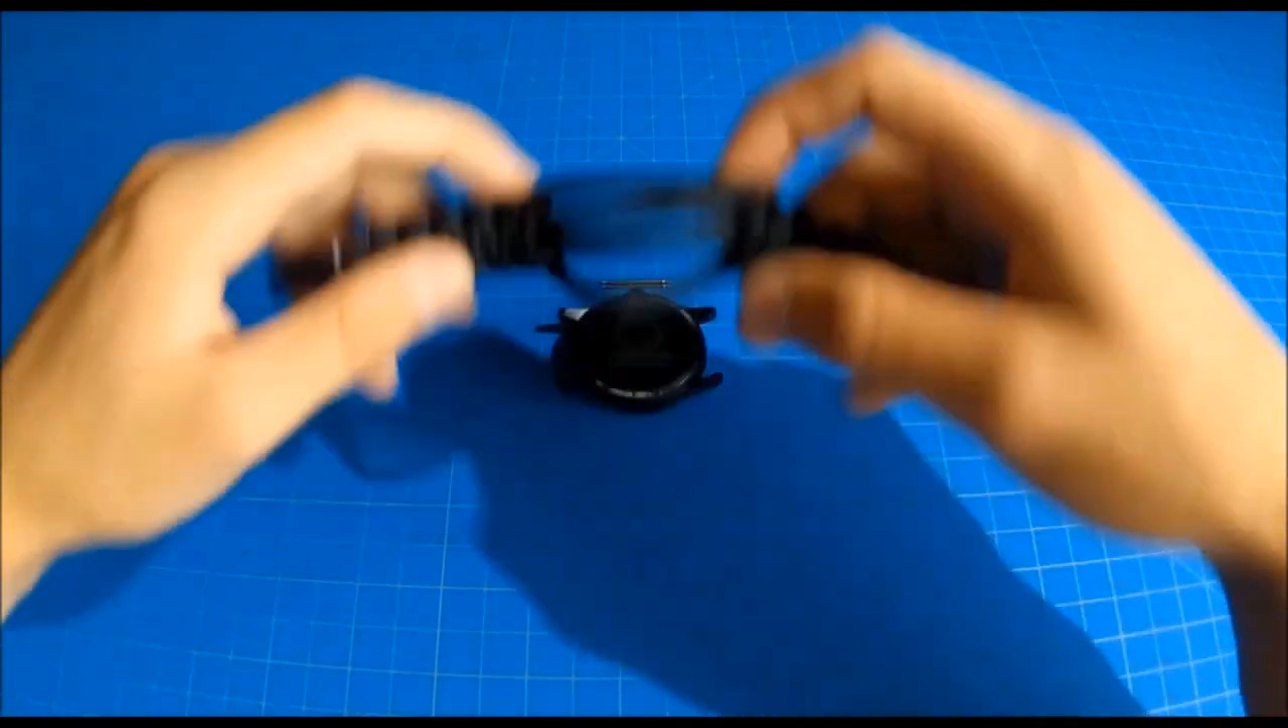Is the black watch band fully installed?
No.